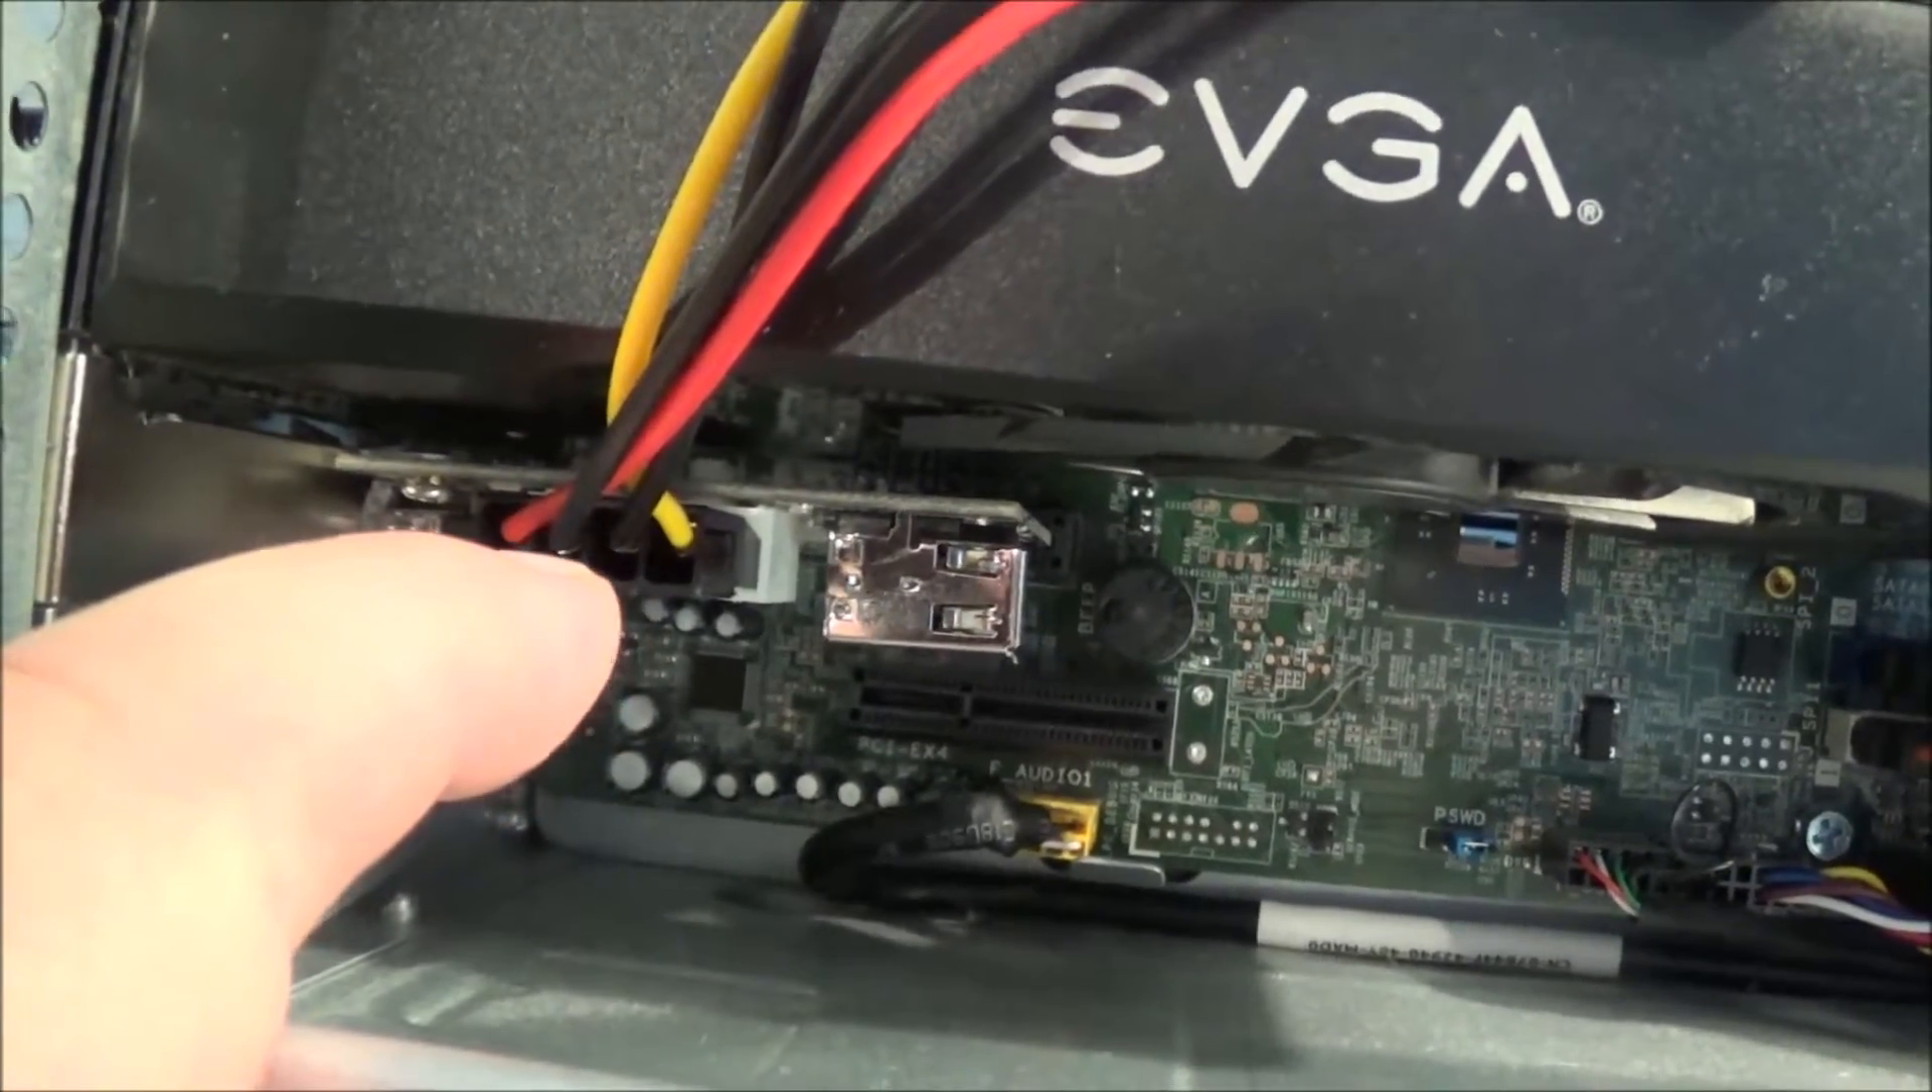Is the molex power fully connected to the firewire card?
Yes.